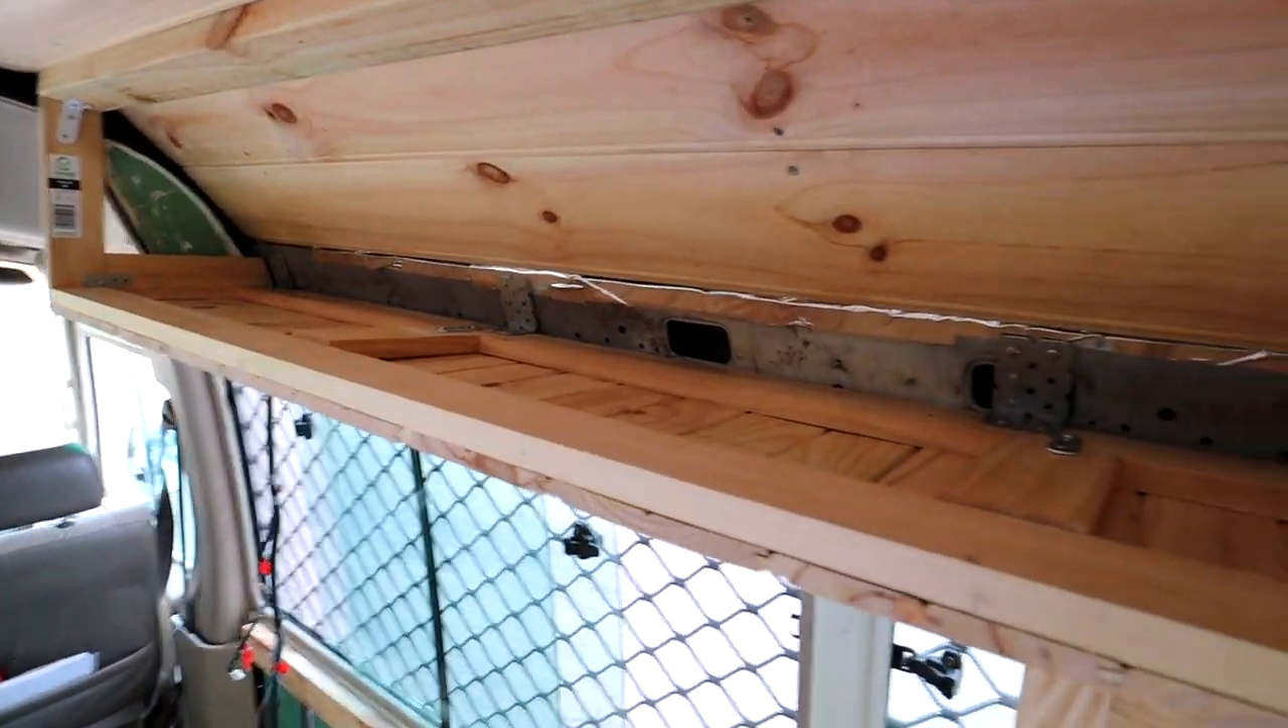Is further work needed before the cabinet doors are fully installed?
Yes.